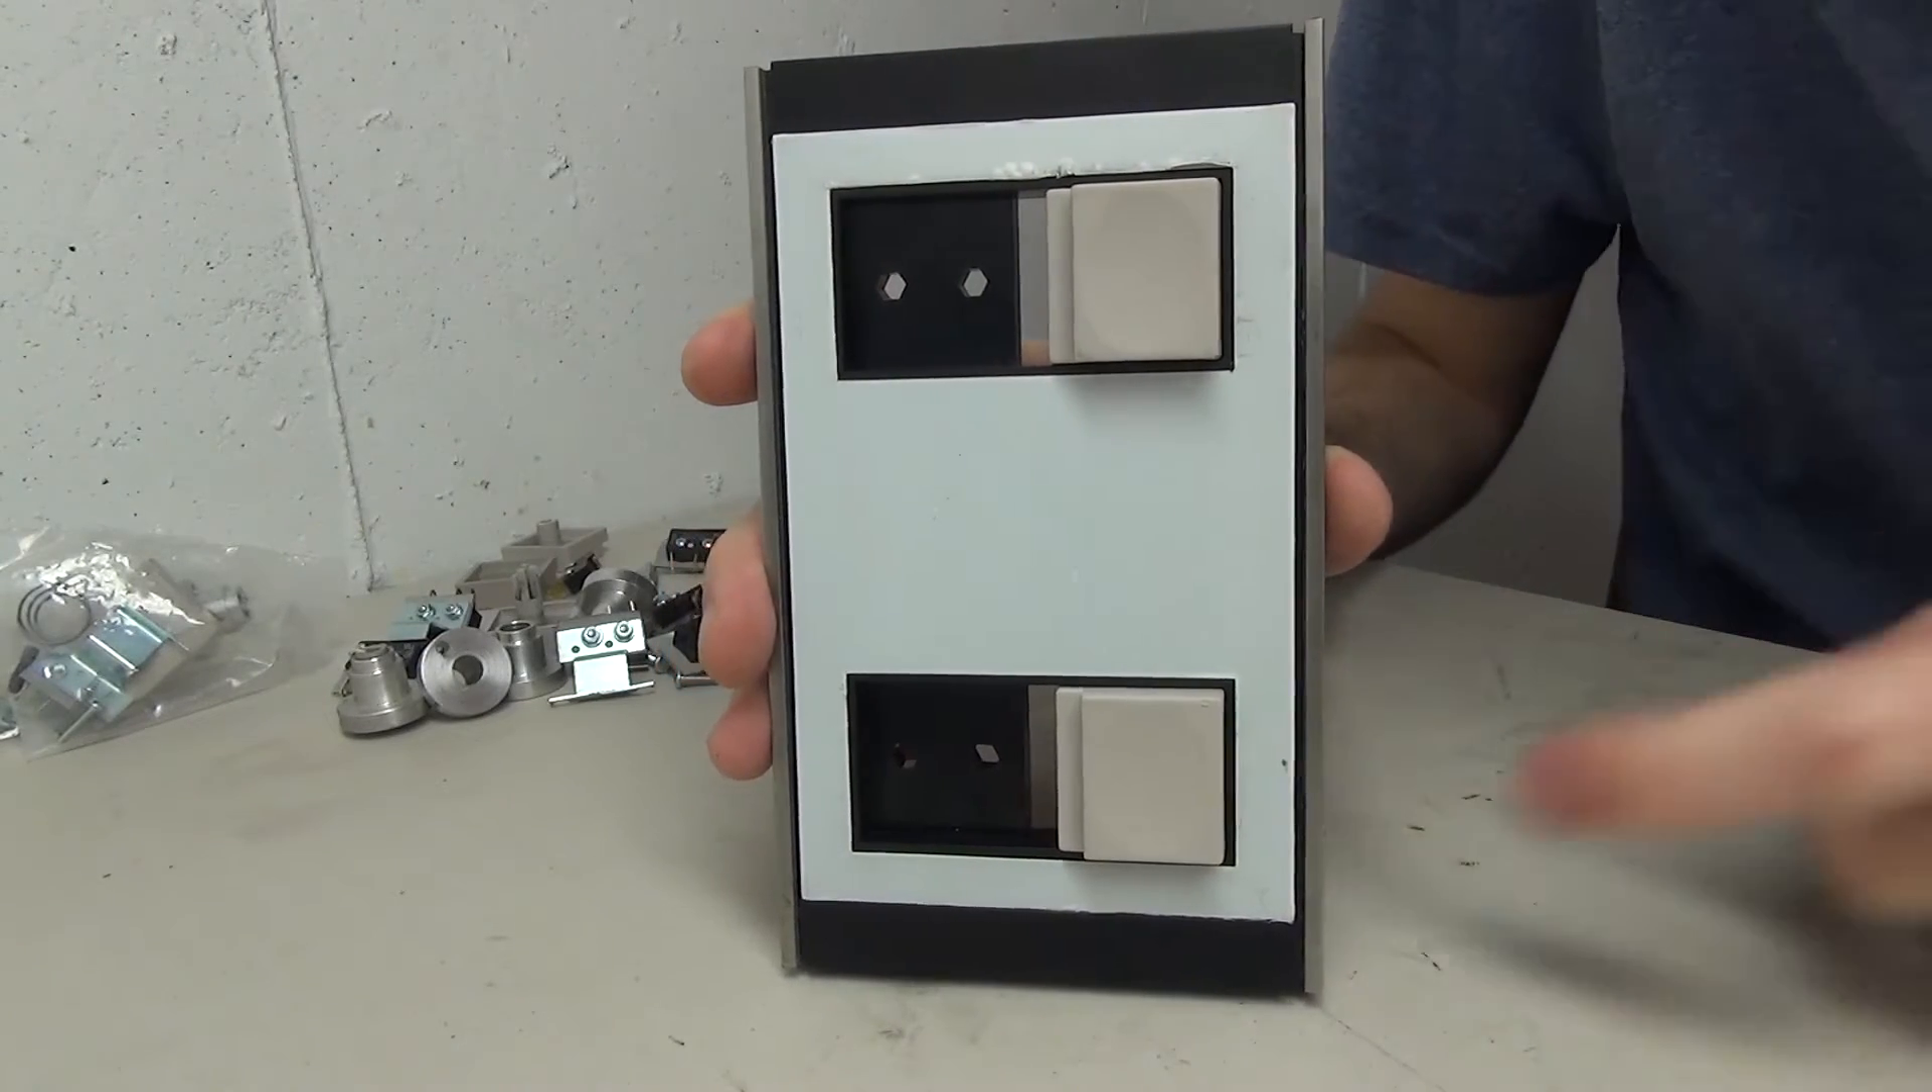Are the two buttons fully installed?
Yes.